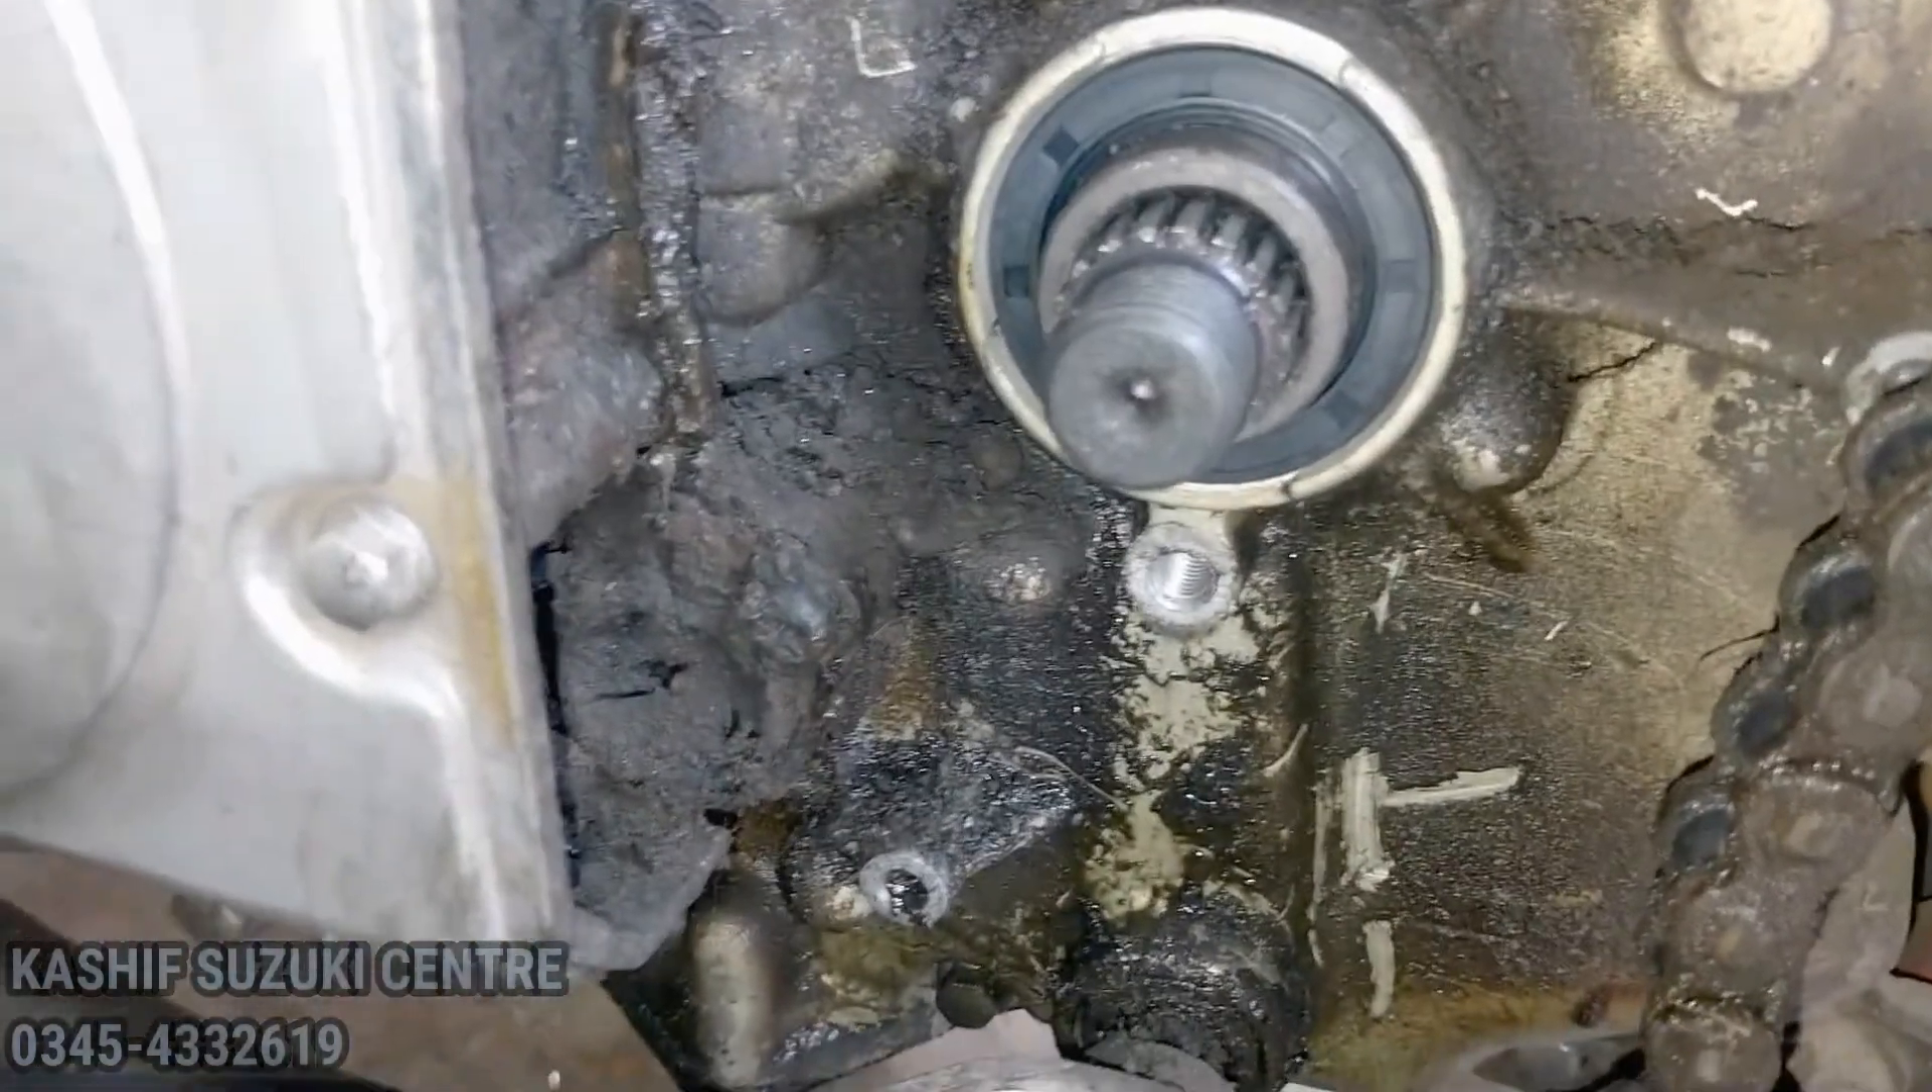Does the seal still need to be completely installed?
No.